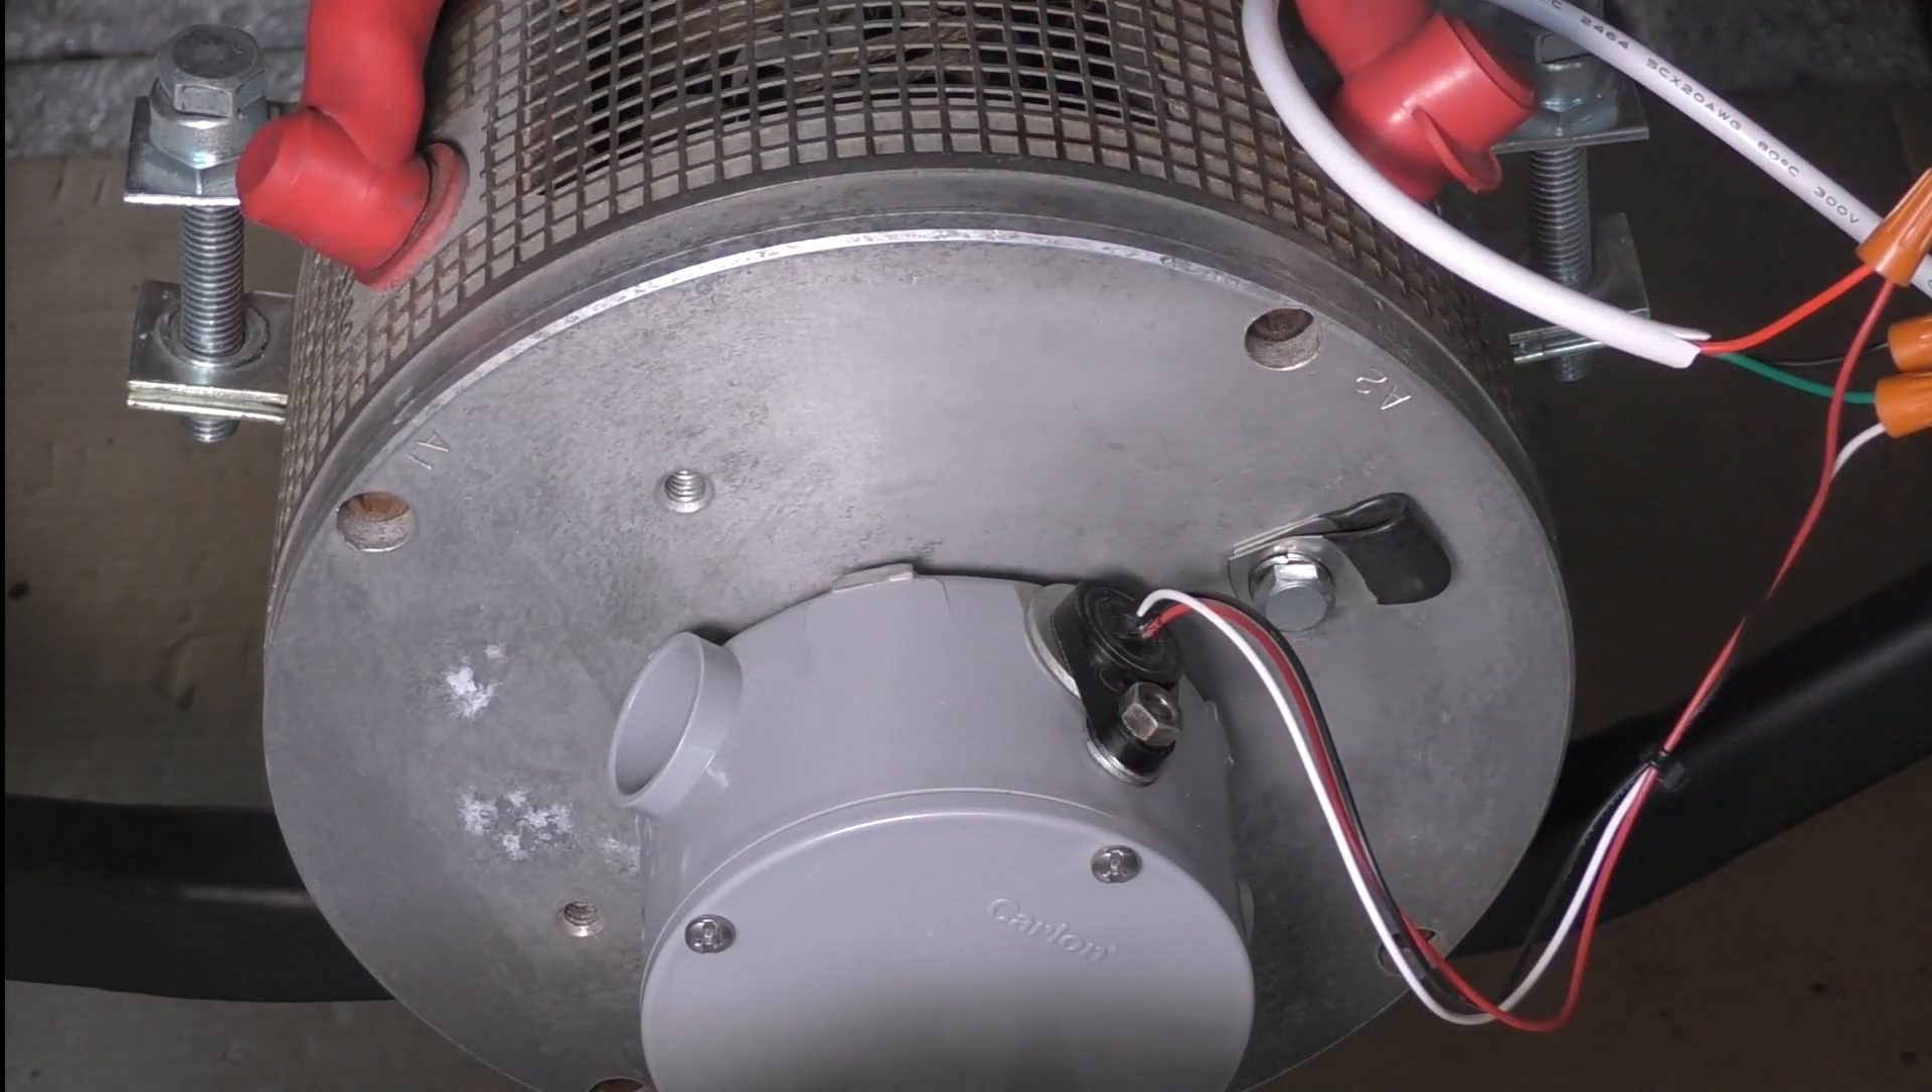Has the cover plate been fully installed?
Yes.